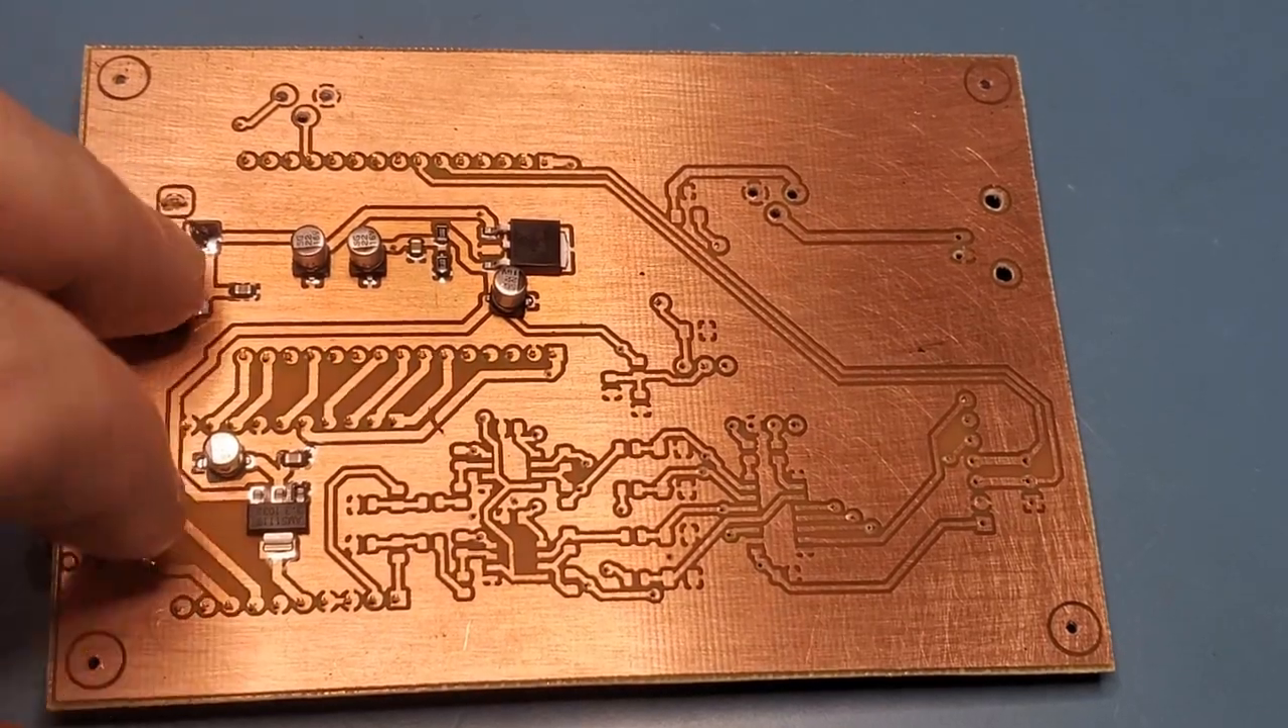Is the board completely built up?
No.